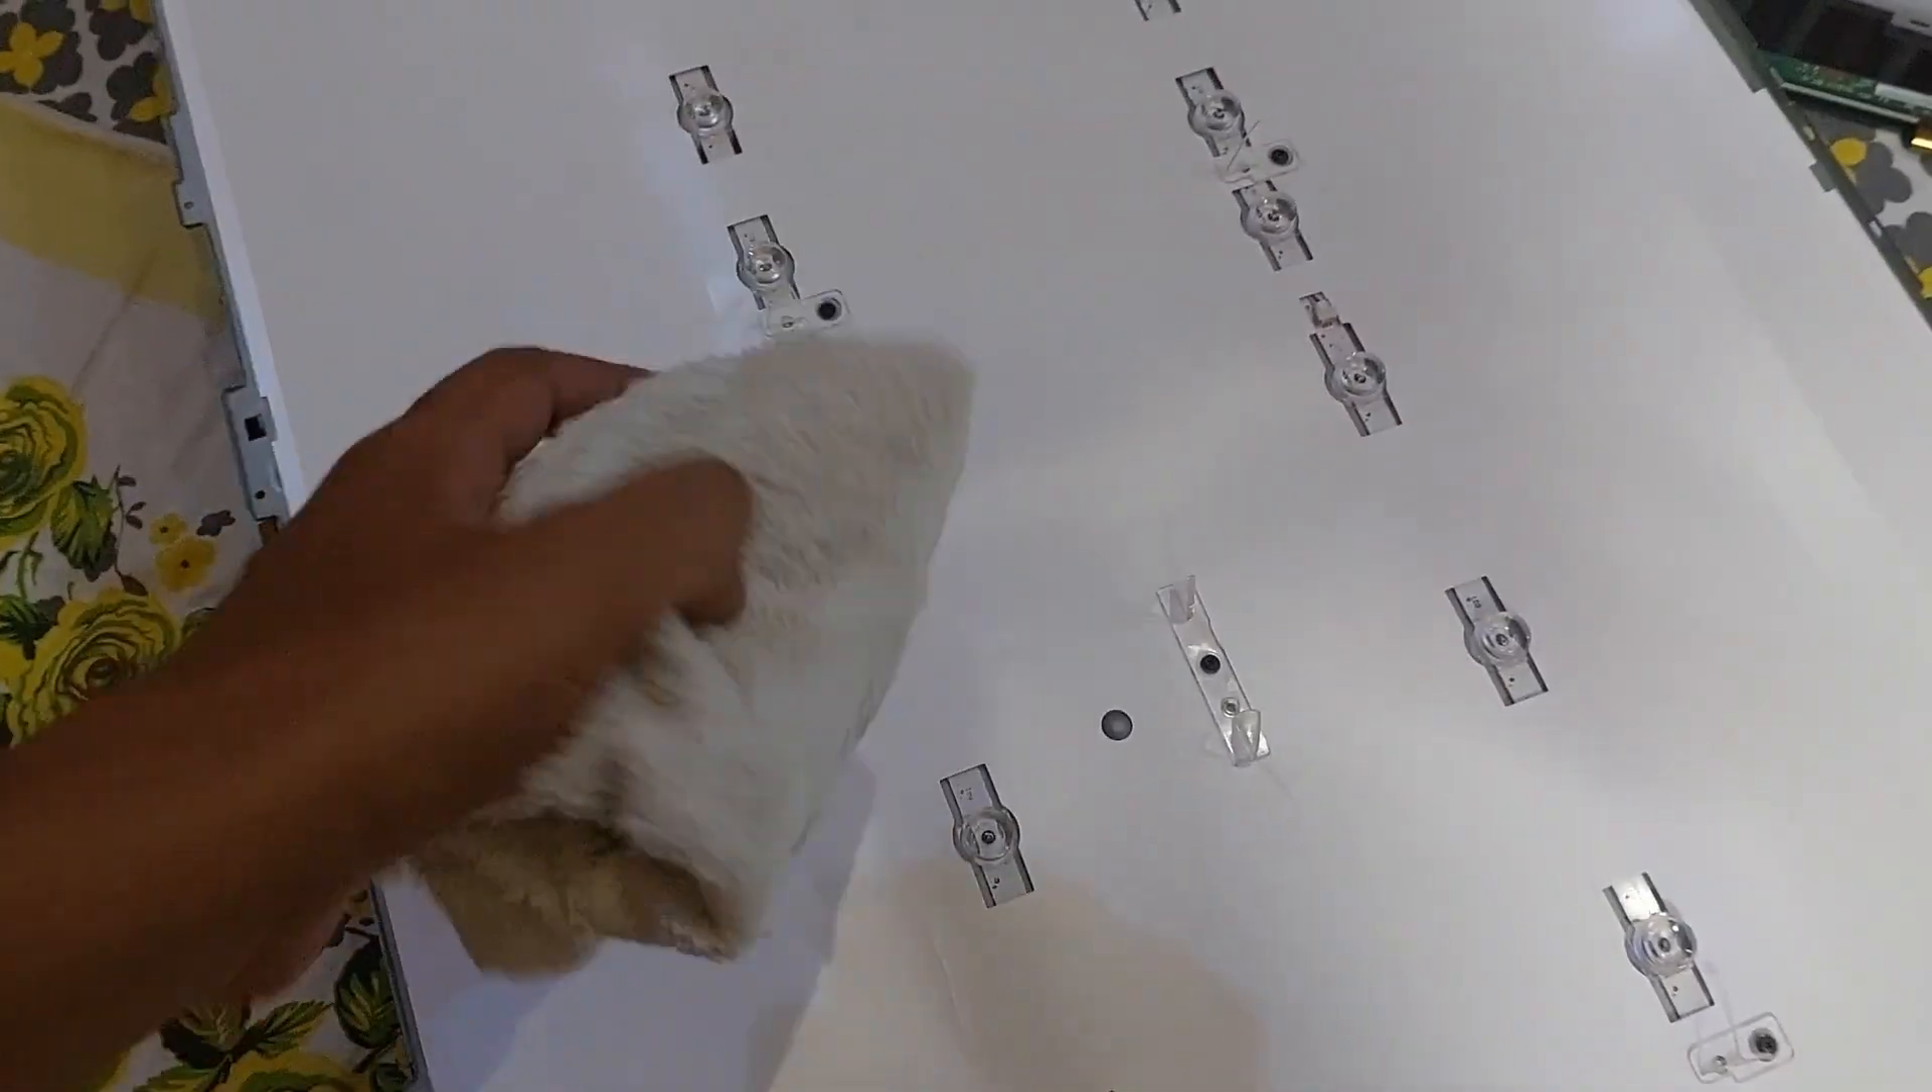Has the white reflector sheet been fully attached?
Yes.